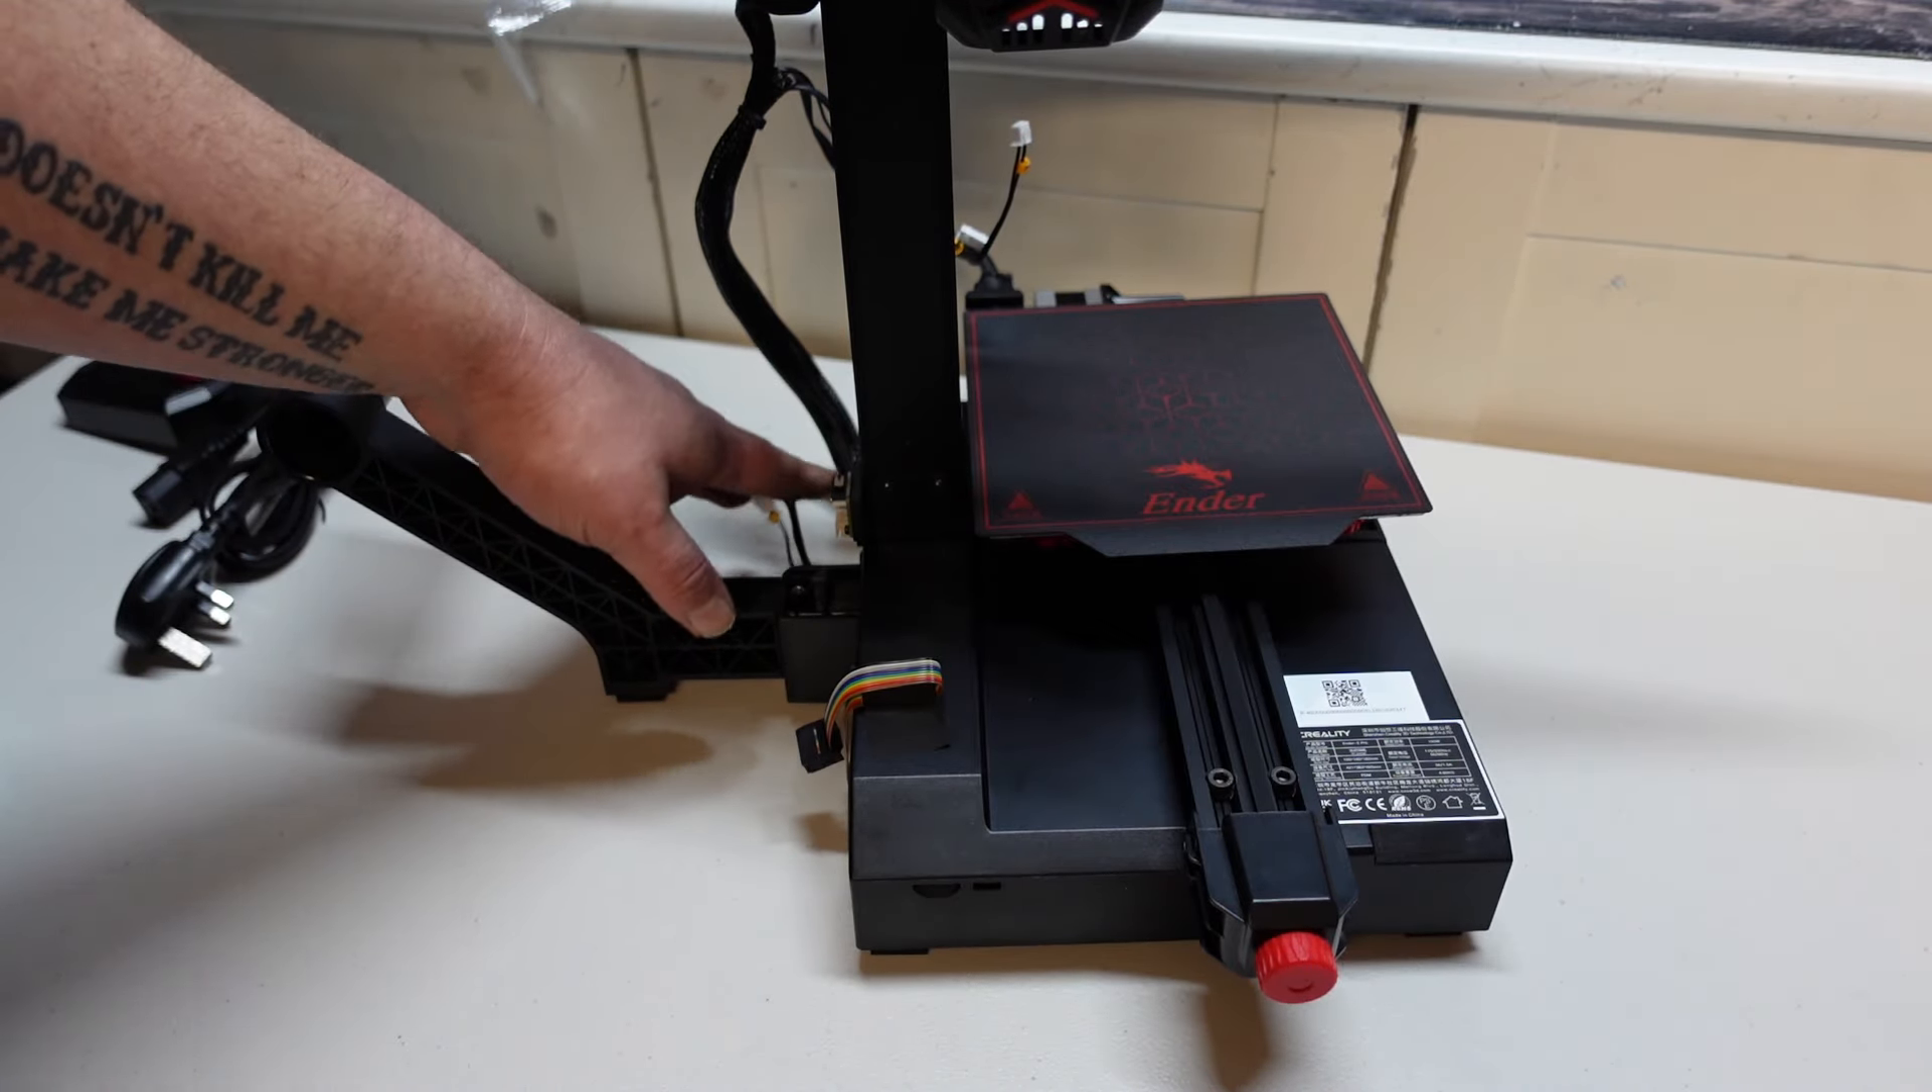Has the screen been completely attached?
No.